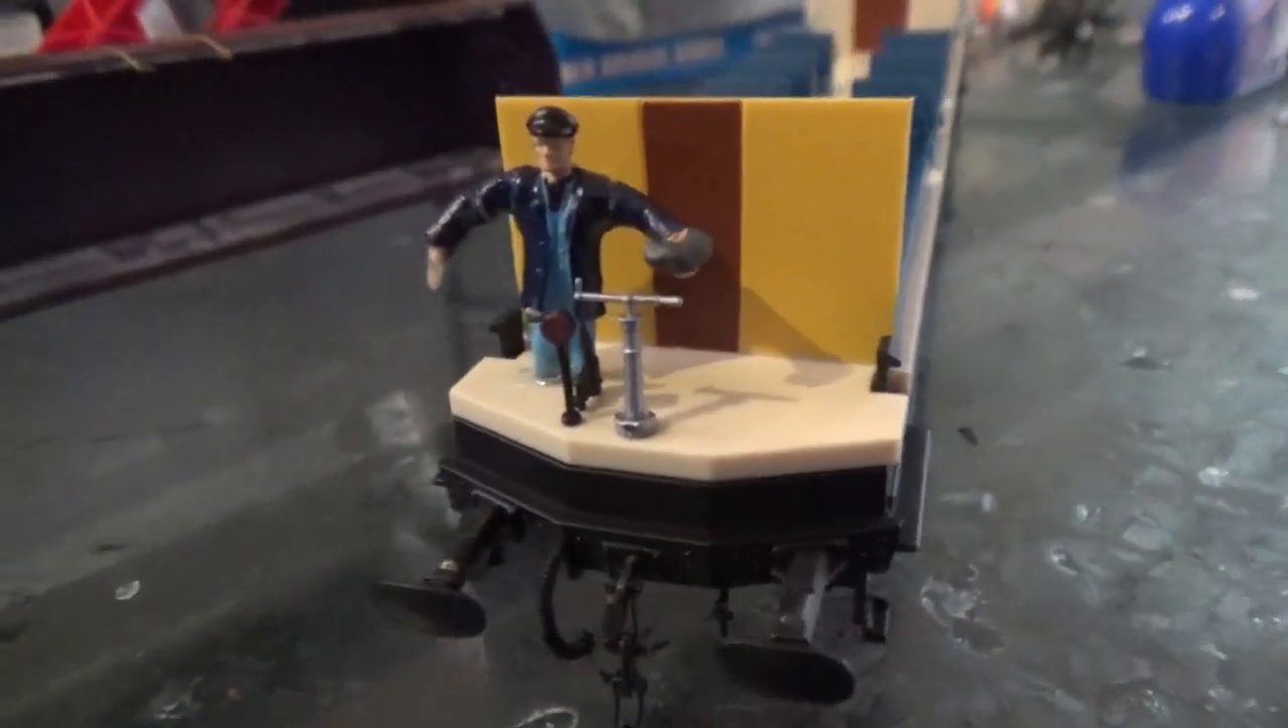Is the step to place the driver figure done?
Yes.